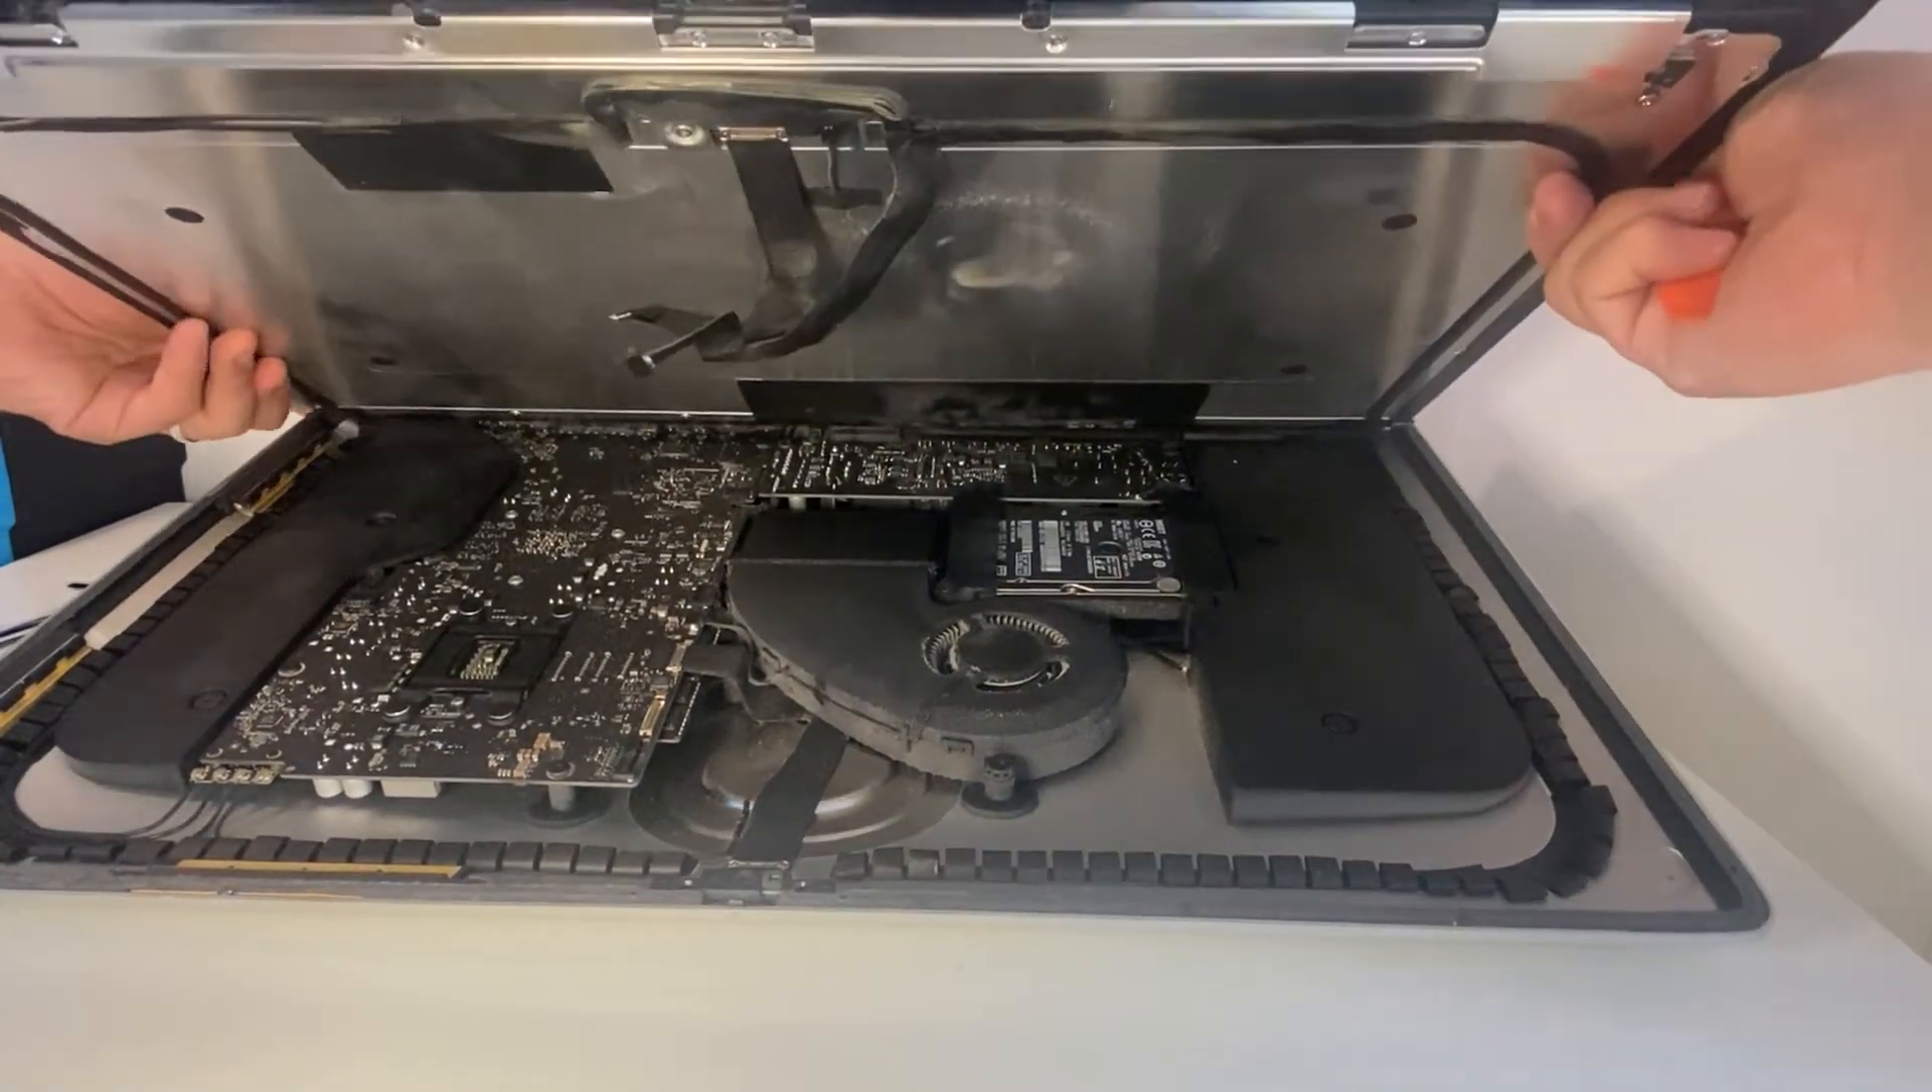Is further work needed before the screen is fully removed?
Yes.